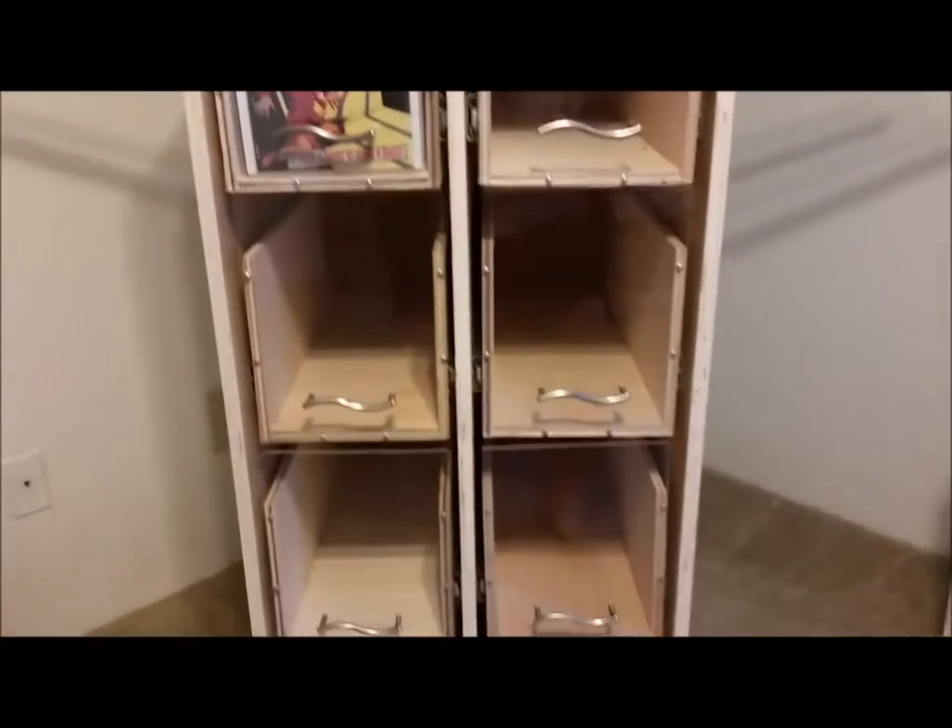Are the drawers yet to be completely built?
No.